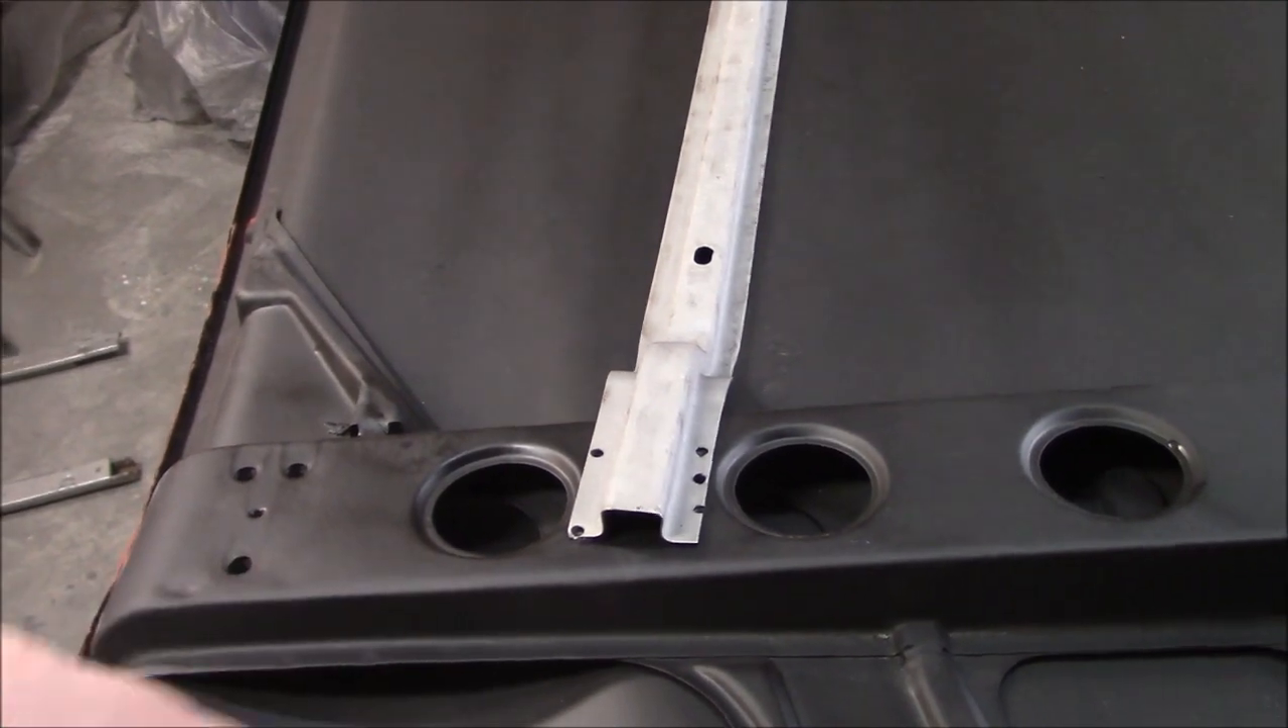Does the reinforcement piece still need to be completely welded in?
Yes.